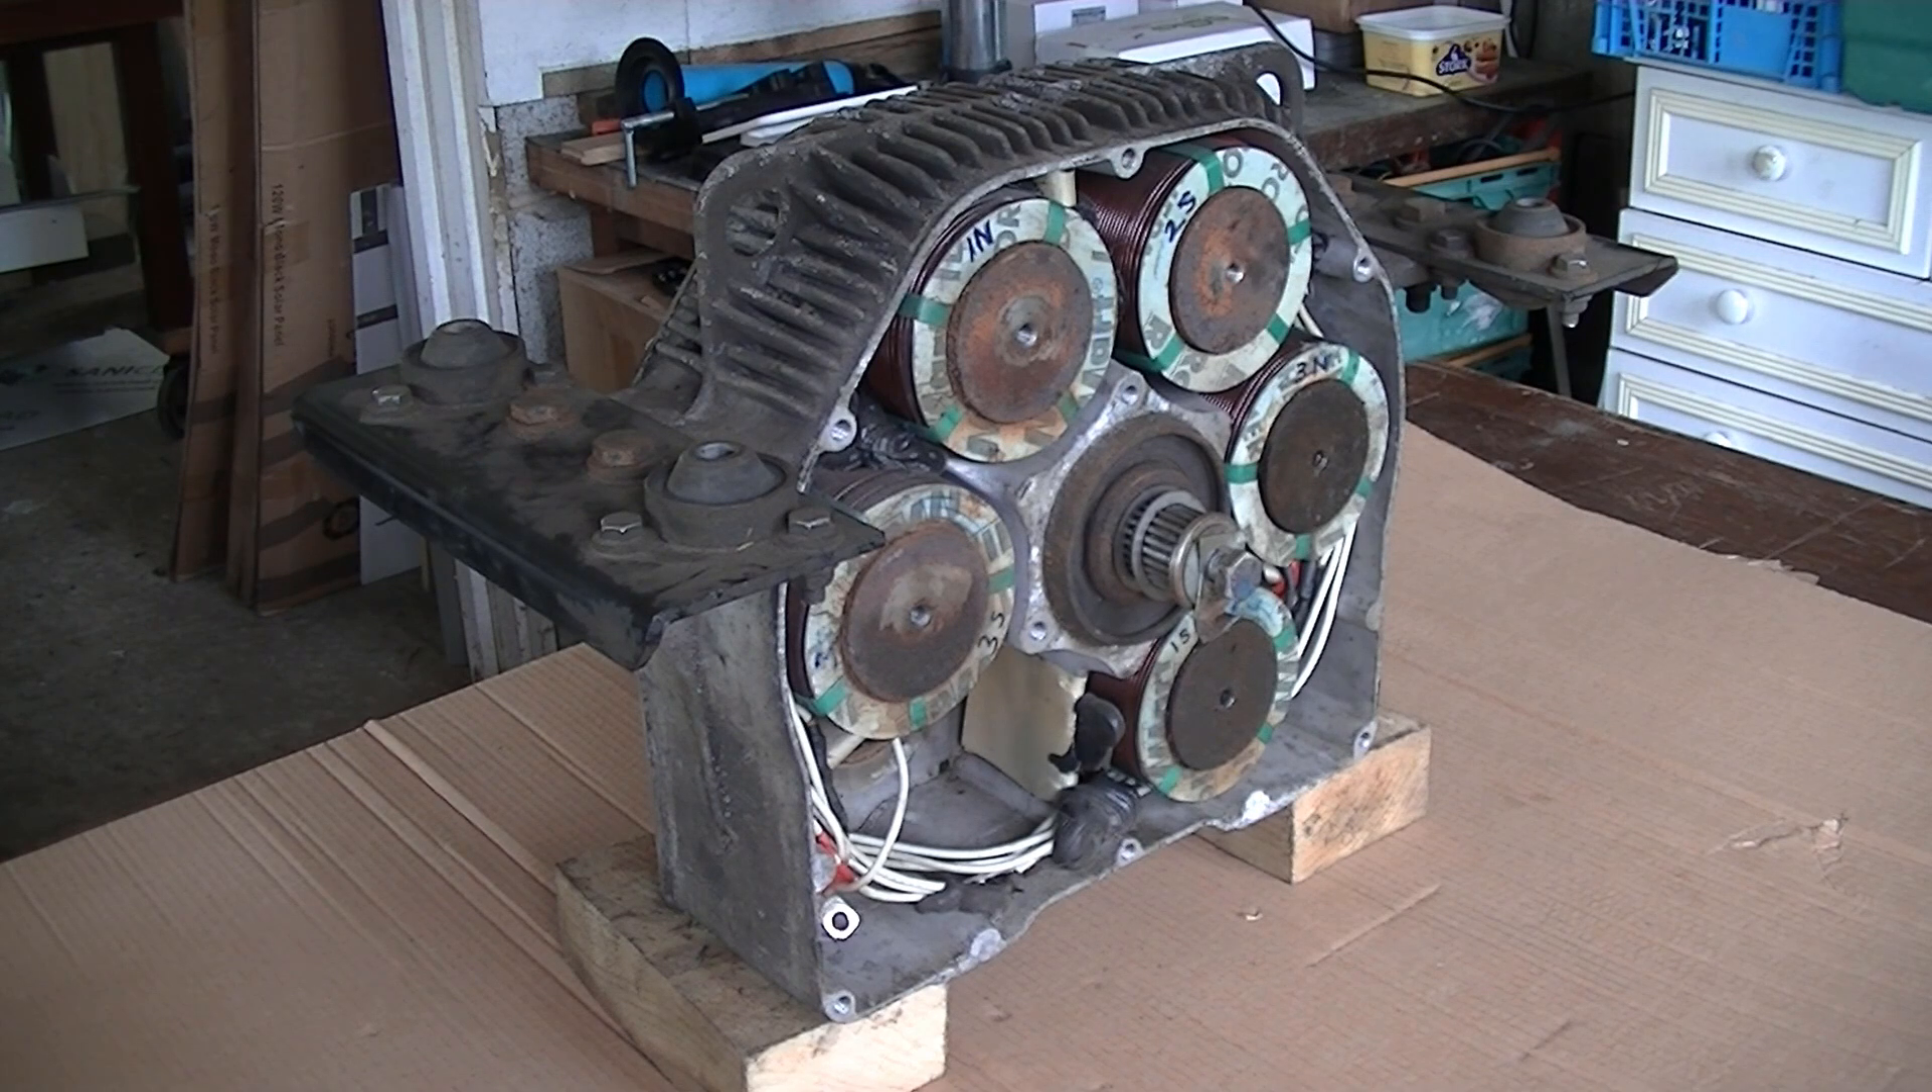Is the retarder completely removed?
Yes.